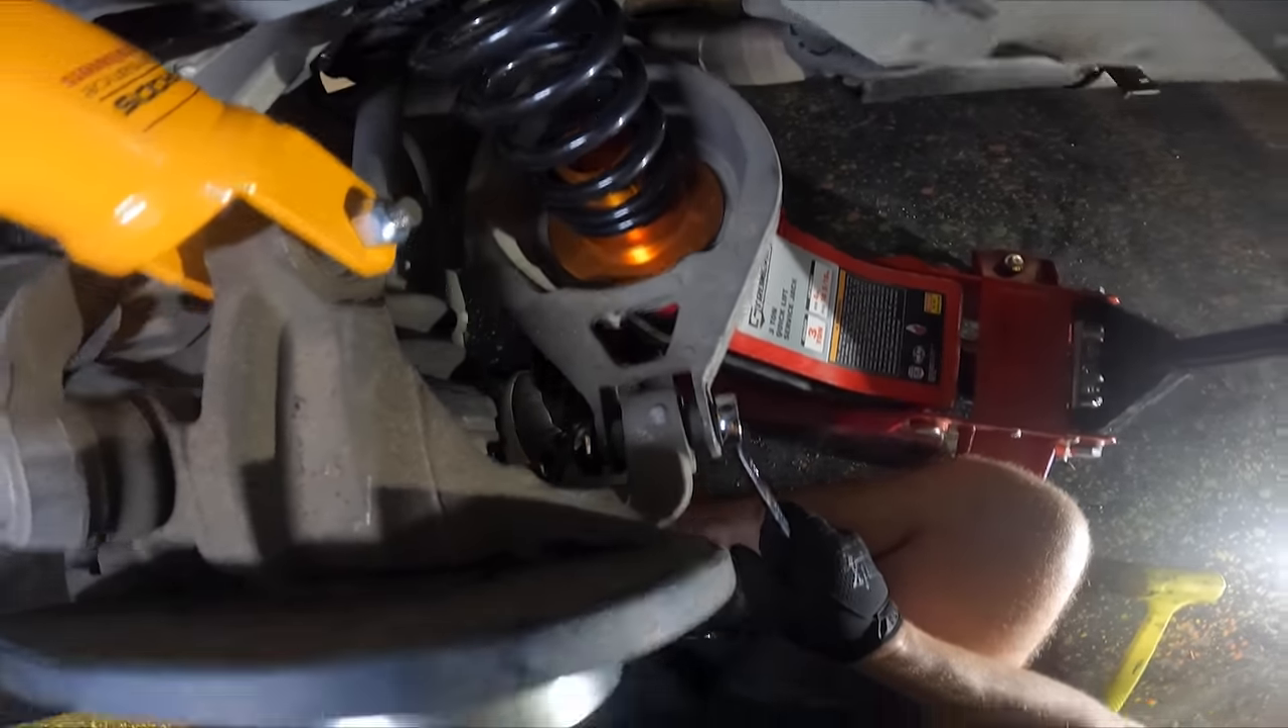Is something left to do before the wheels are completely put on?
Yes.